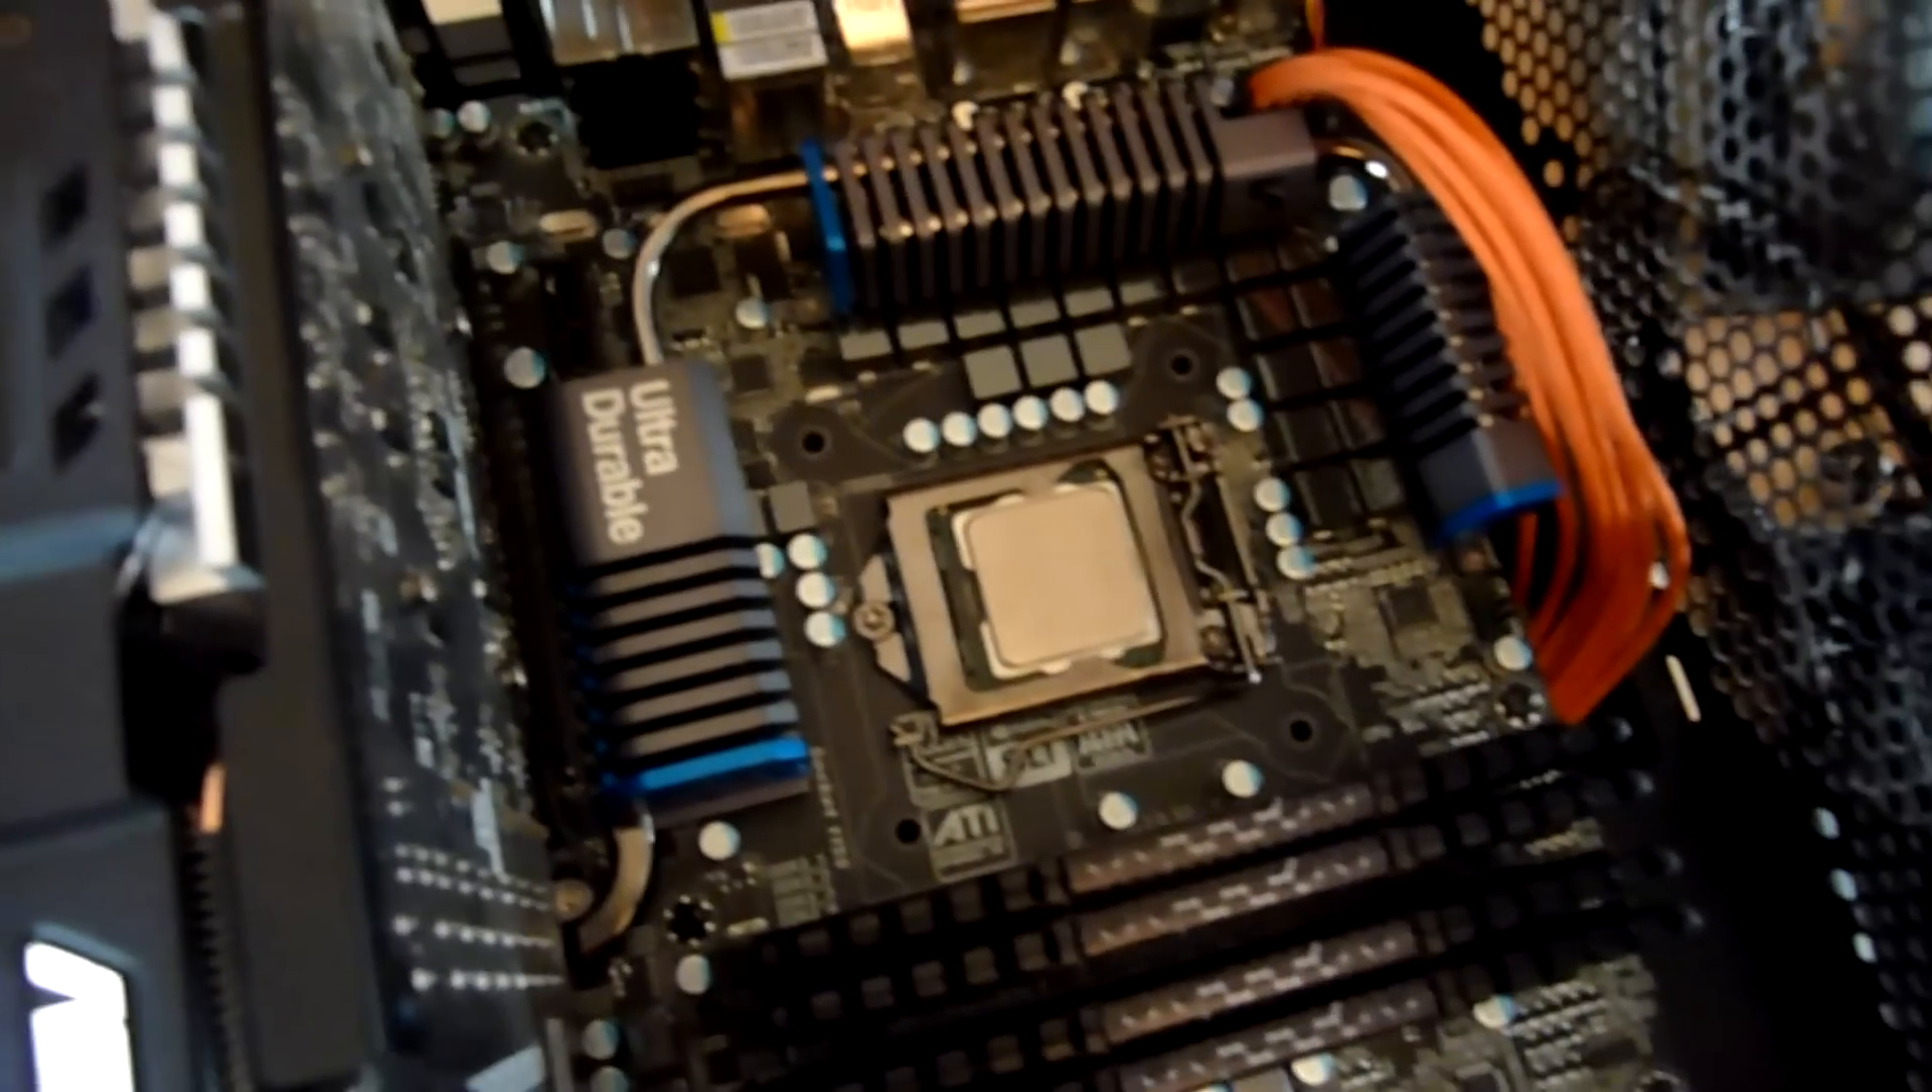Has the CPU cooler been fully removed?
Yes.